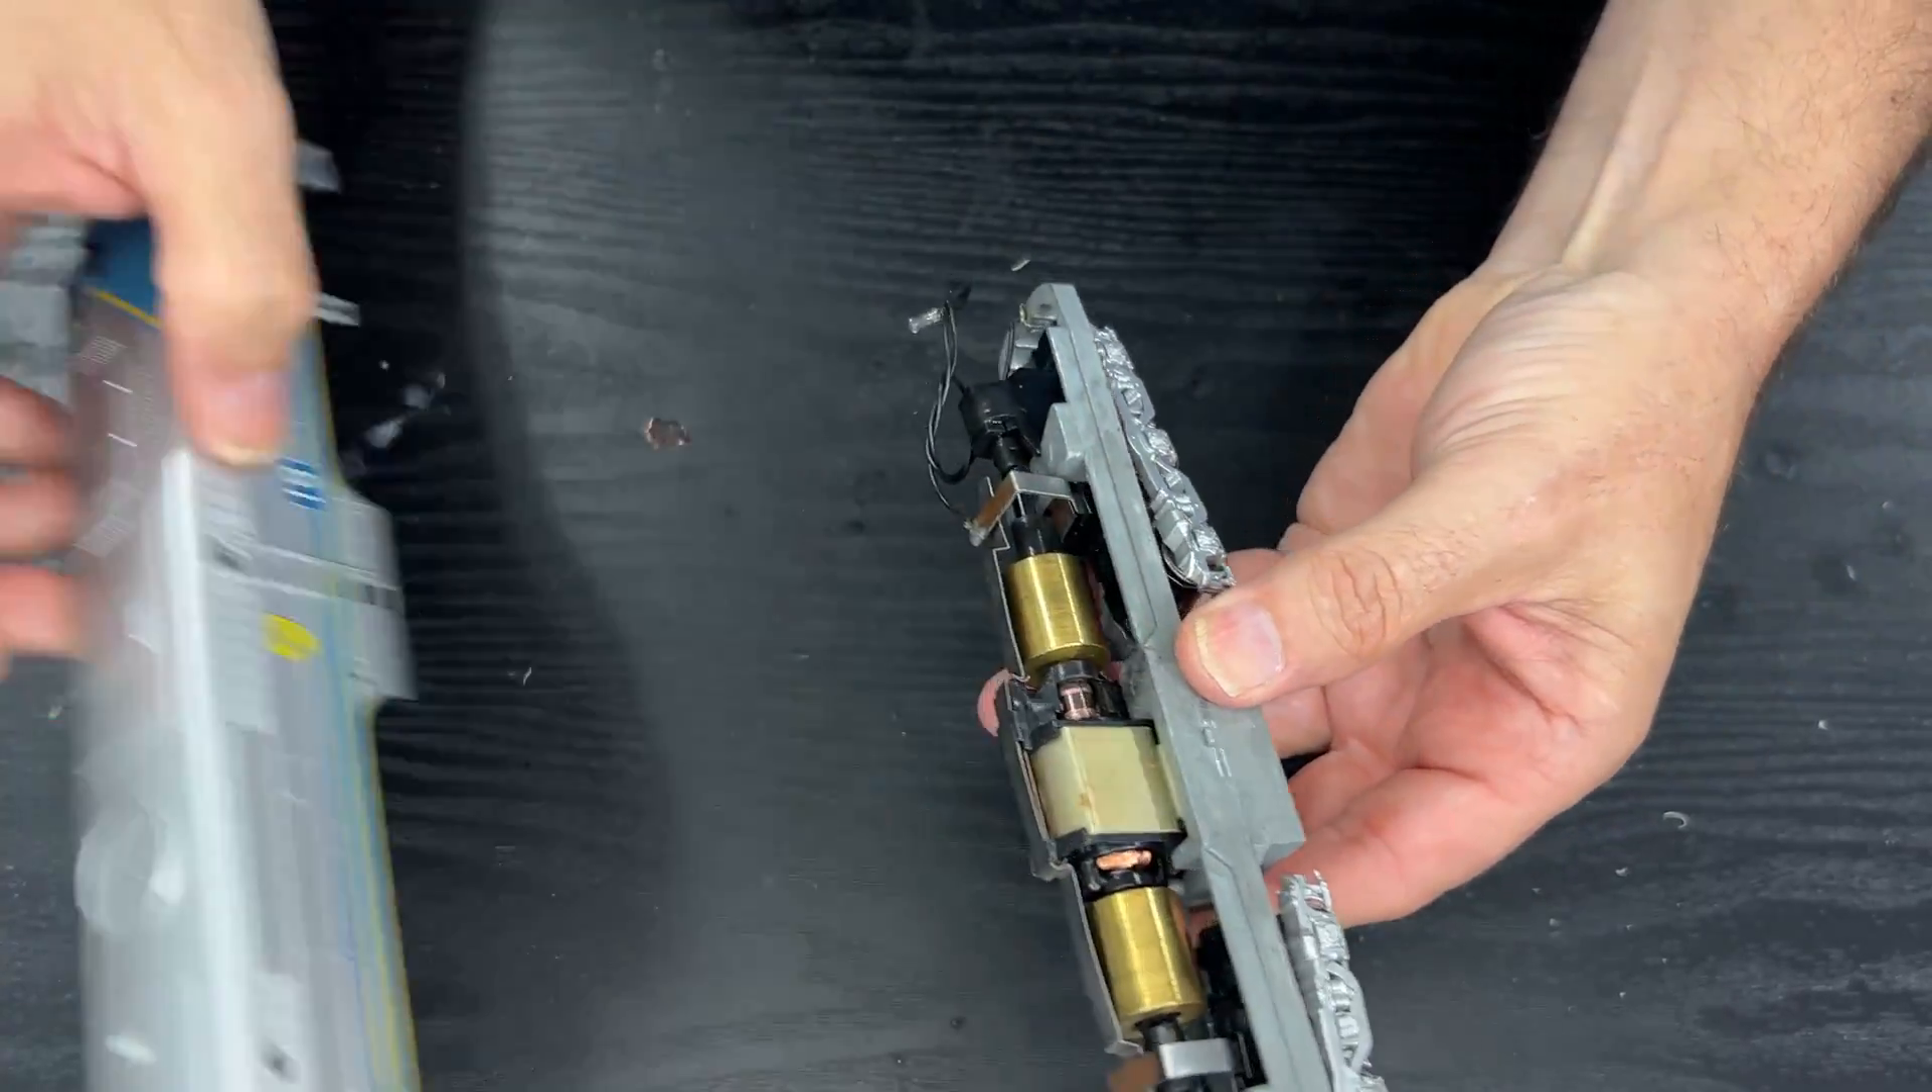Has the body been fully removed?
Yes.